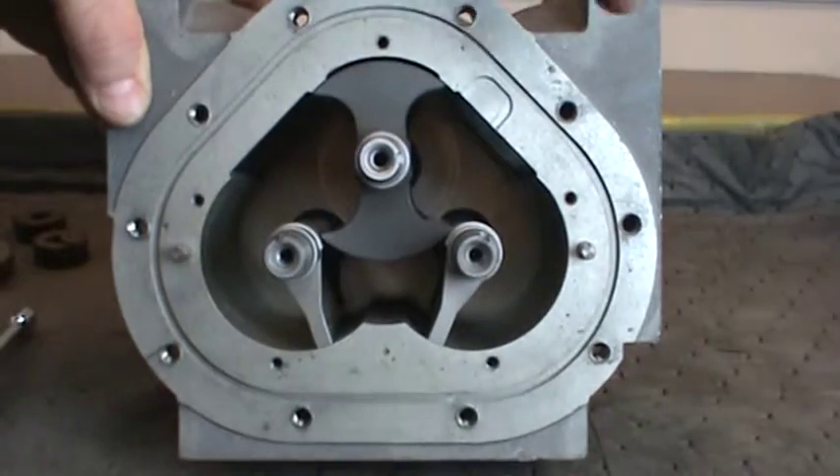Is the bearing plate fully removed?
Yes.